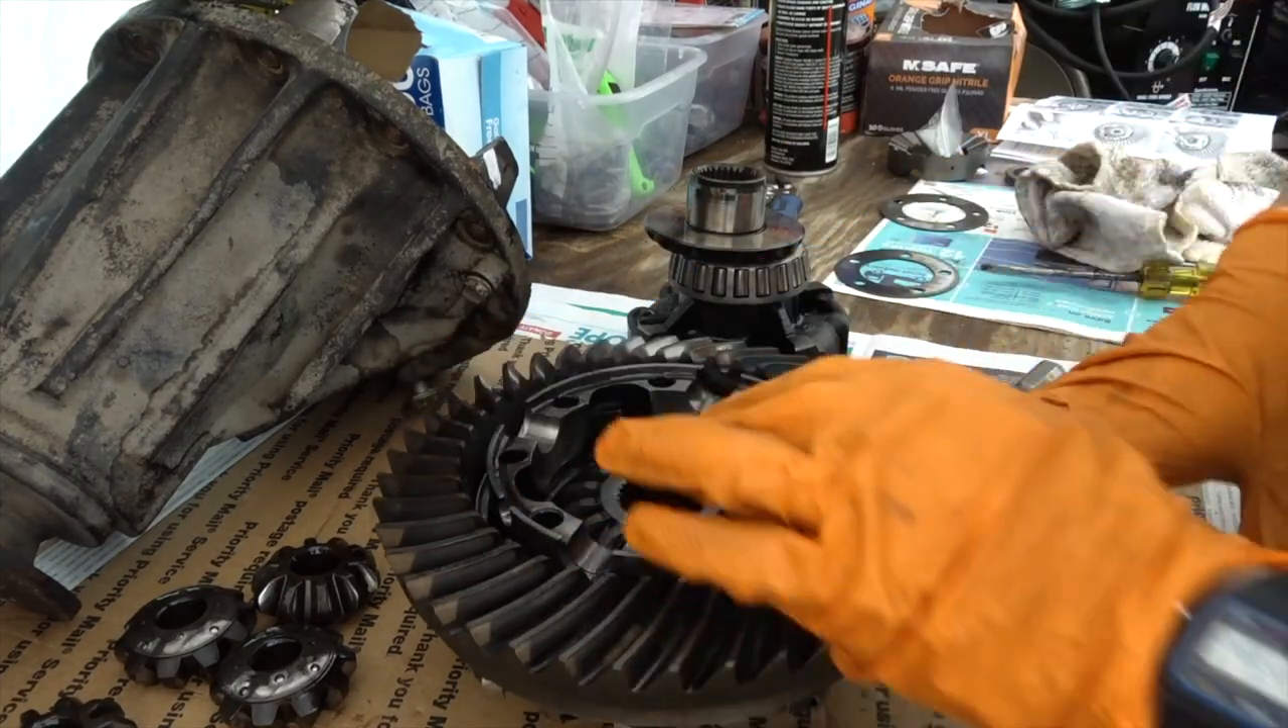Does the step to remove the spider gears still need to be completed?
No.